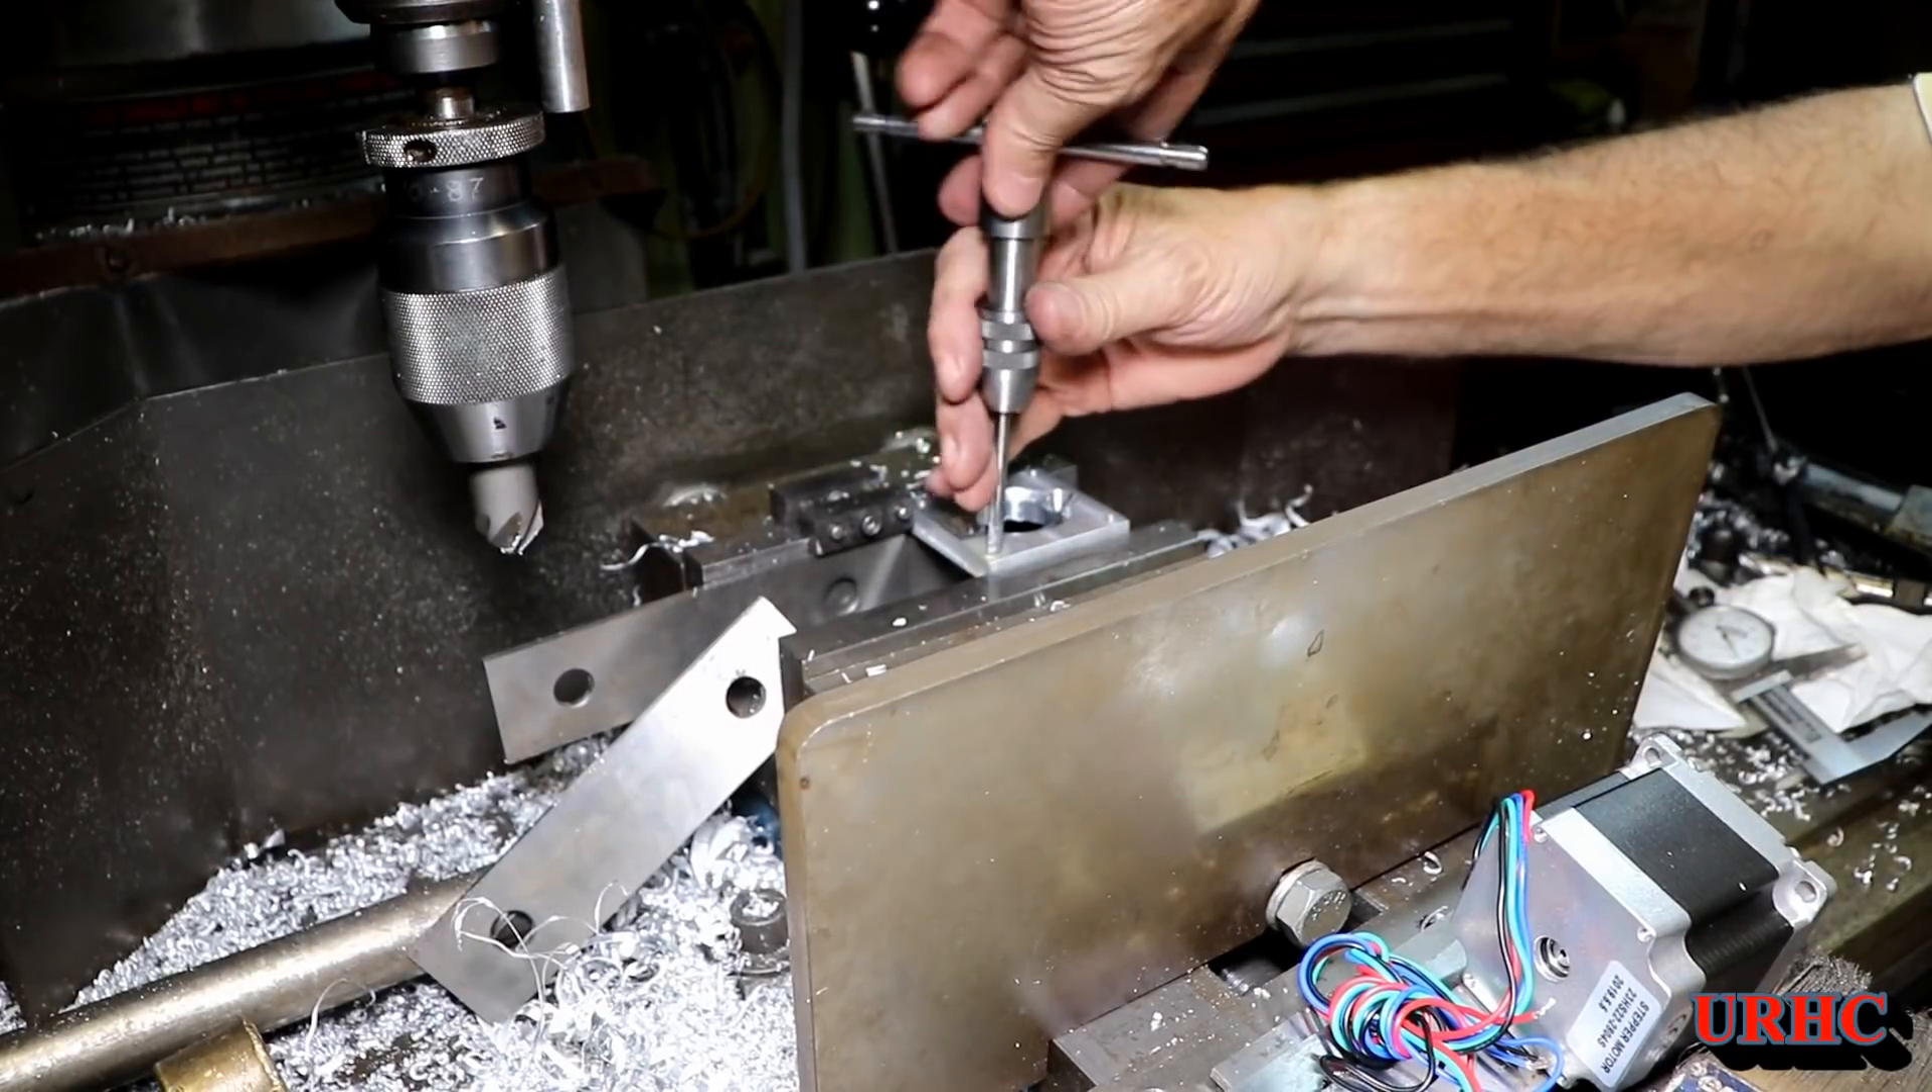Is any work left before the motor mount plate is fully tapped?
Yes.